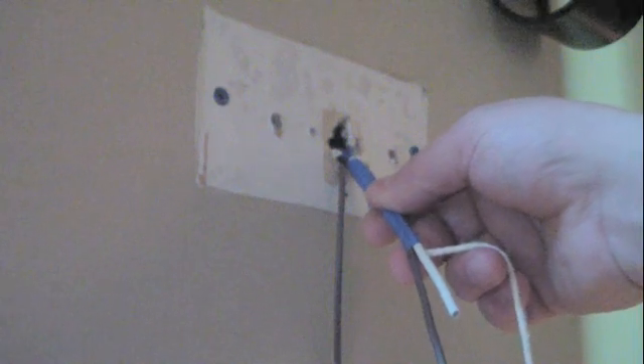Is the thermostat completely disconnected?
Yes.